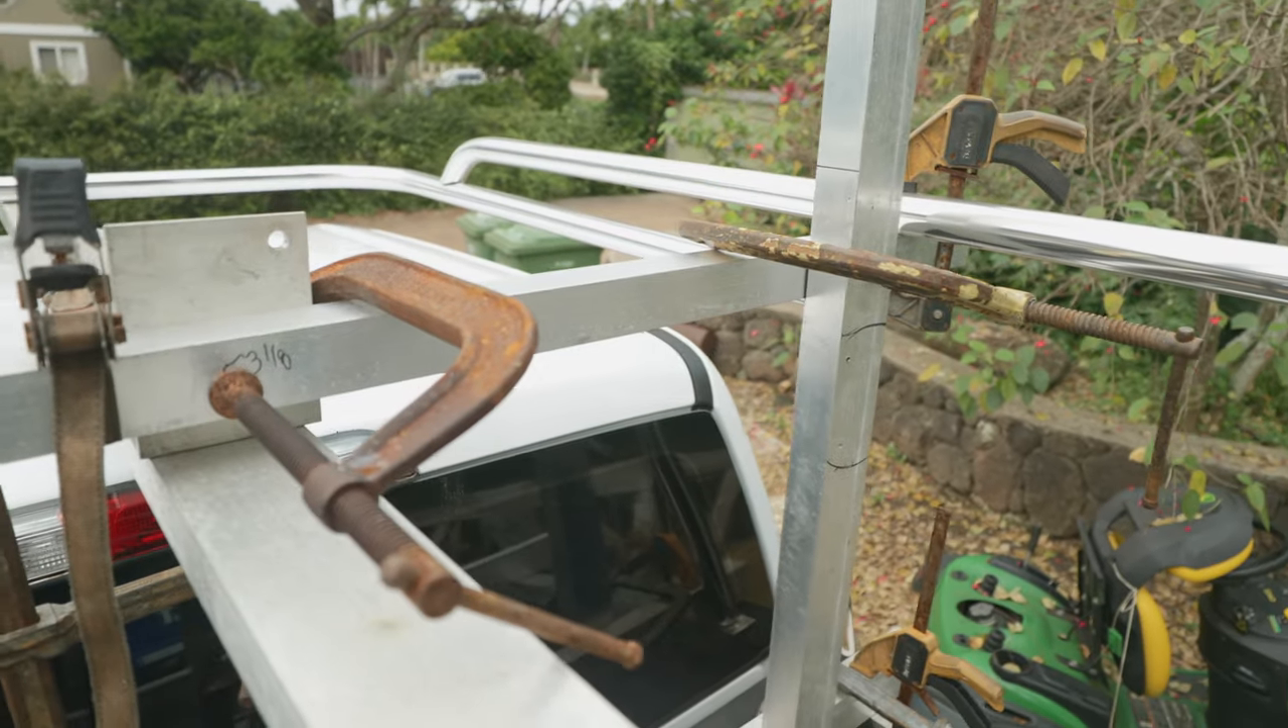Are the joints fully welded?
No.